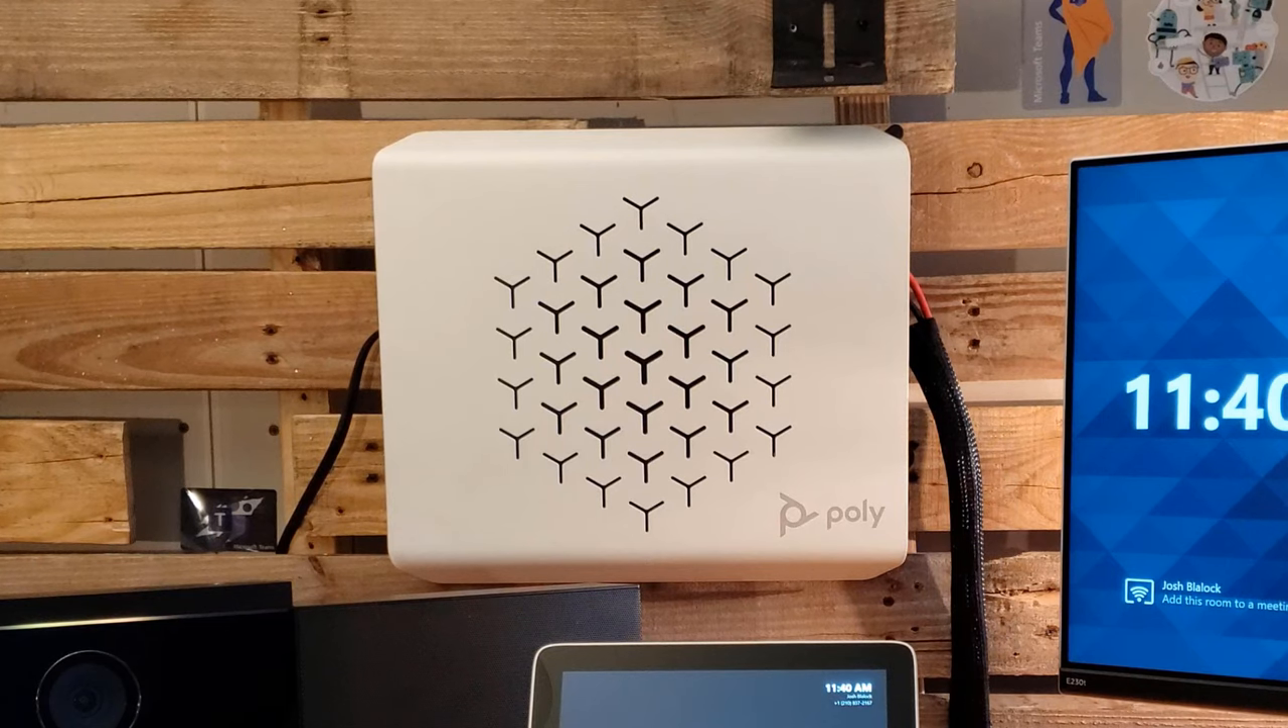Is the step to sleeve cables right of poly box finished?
Yes.